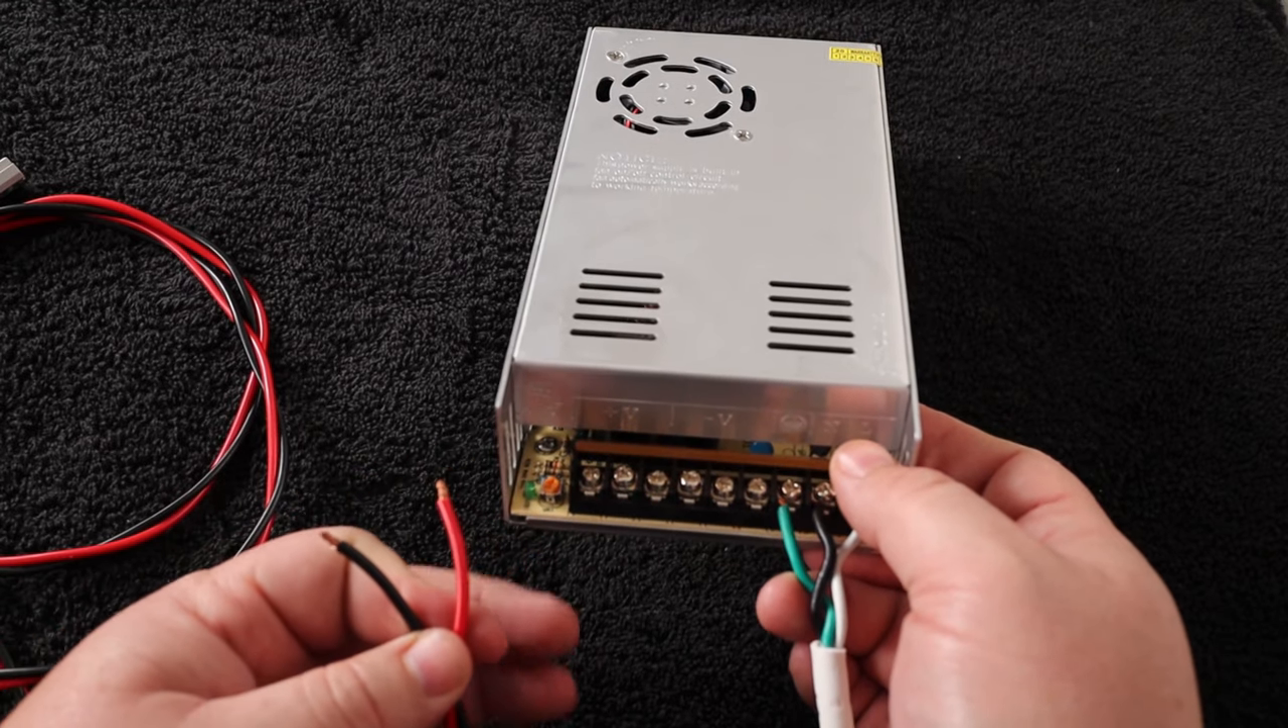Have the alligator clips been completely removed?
Yes.